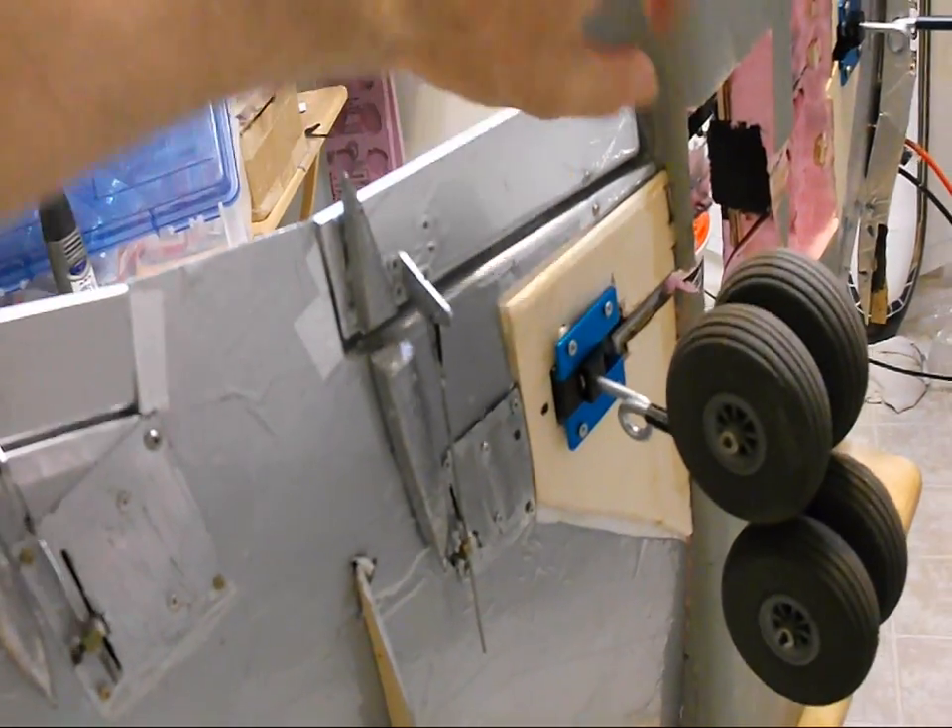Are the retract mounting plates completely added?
Yes.